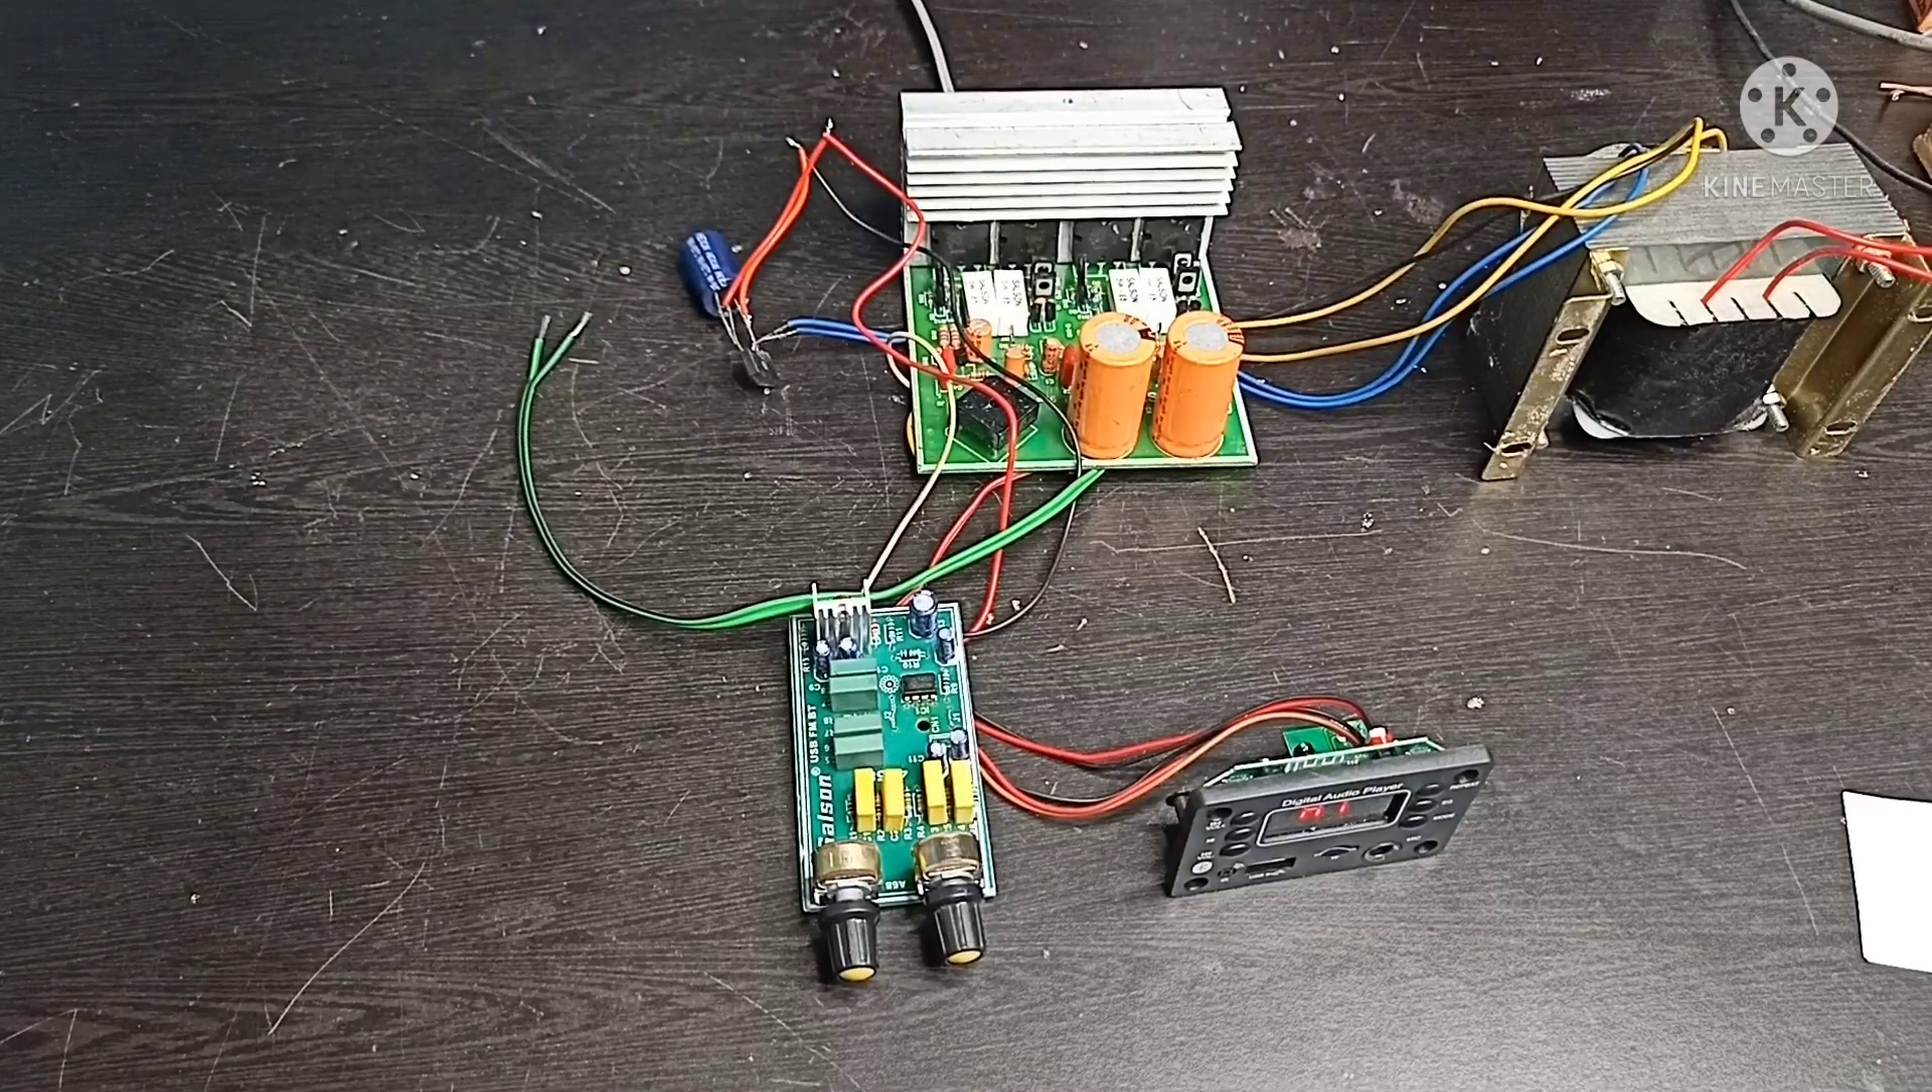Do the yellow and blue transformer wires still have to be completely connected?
No.